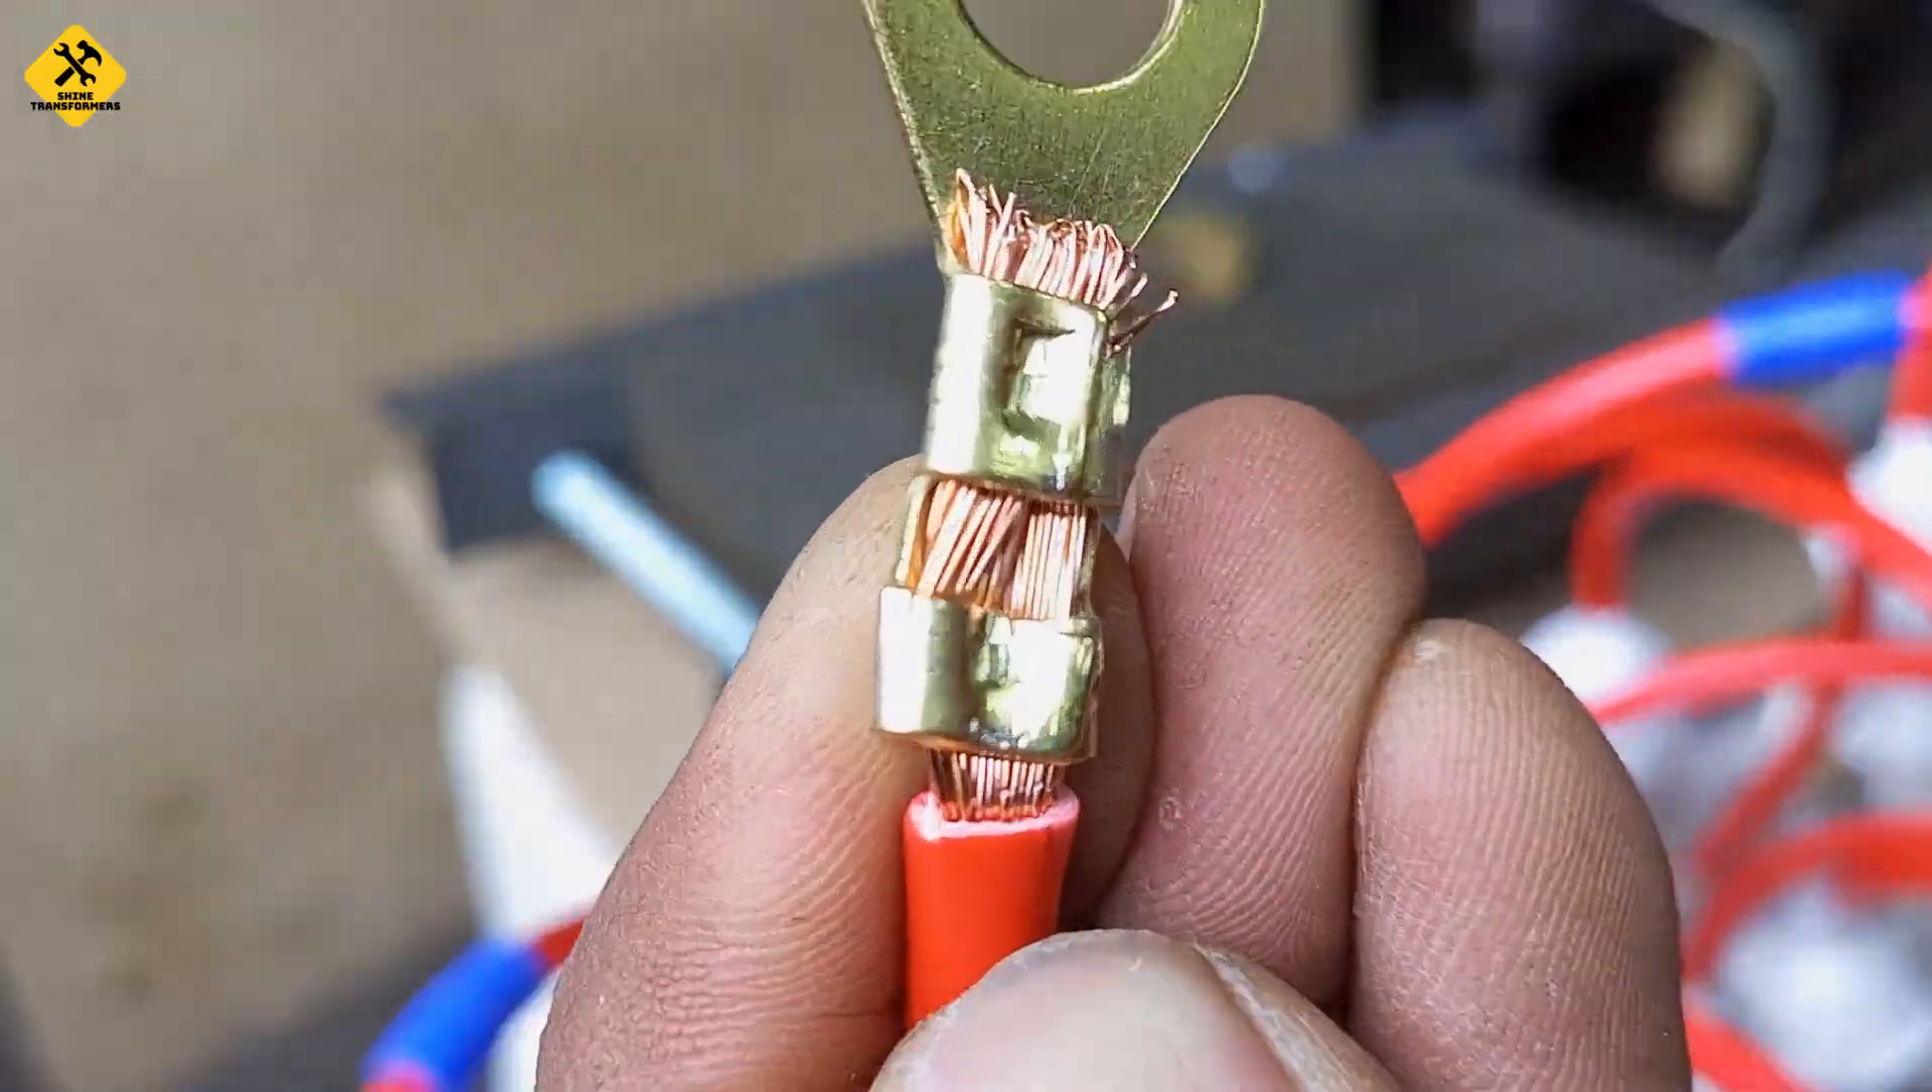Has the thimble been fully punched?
Yes.